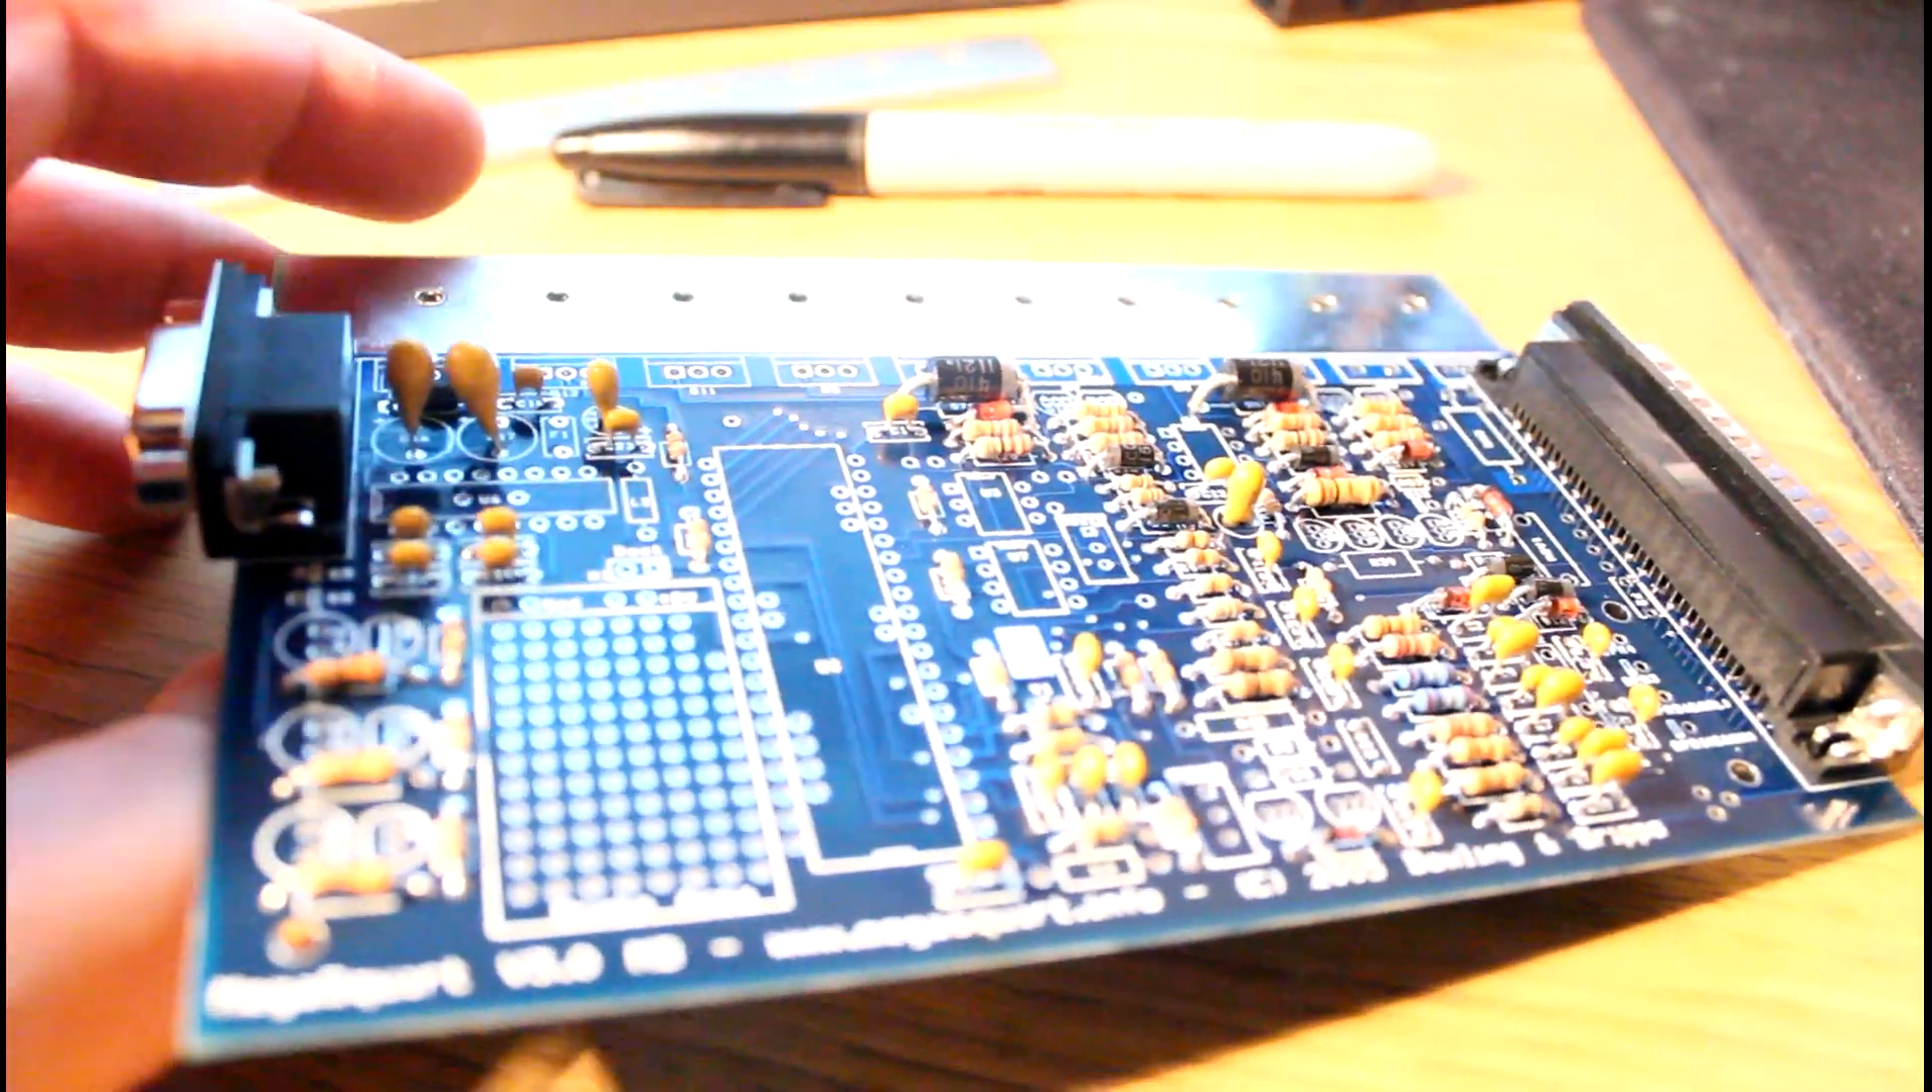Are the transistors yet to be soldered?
Yes.